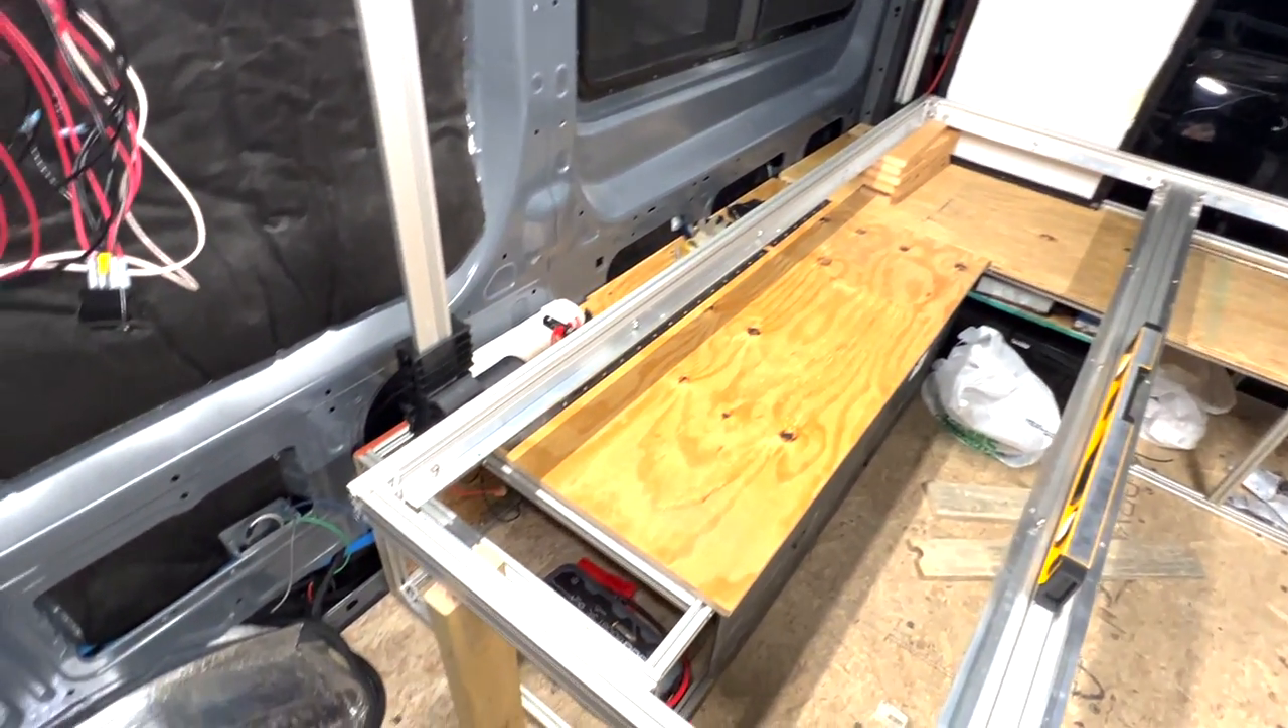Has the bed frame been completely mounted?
No.